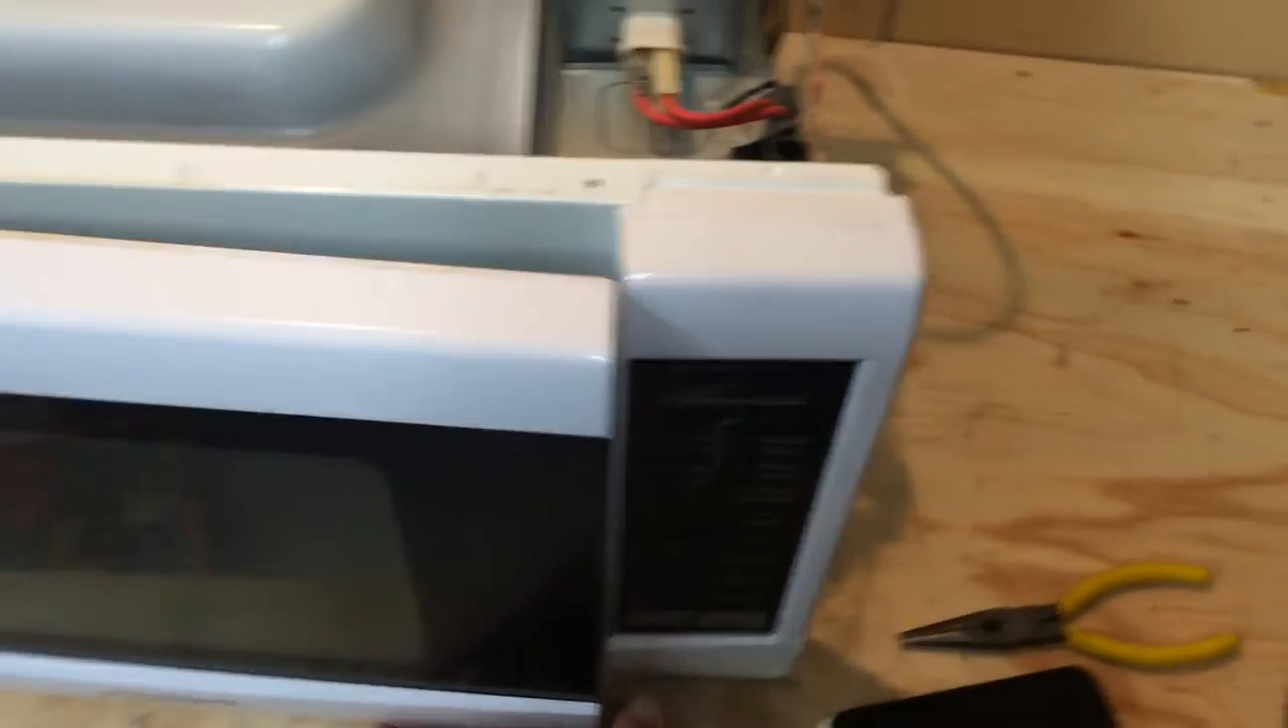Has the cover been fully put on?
No.